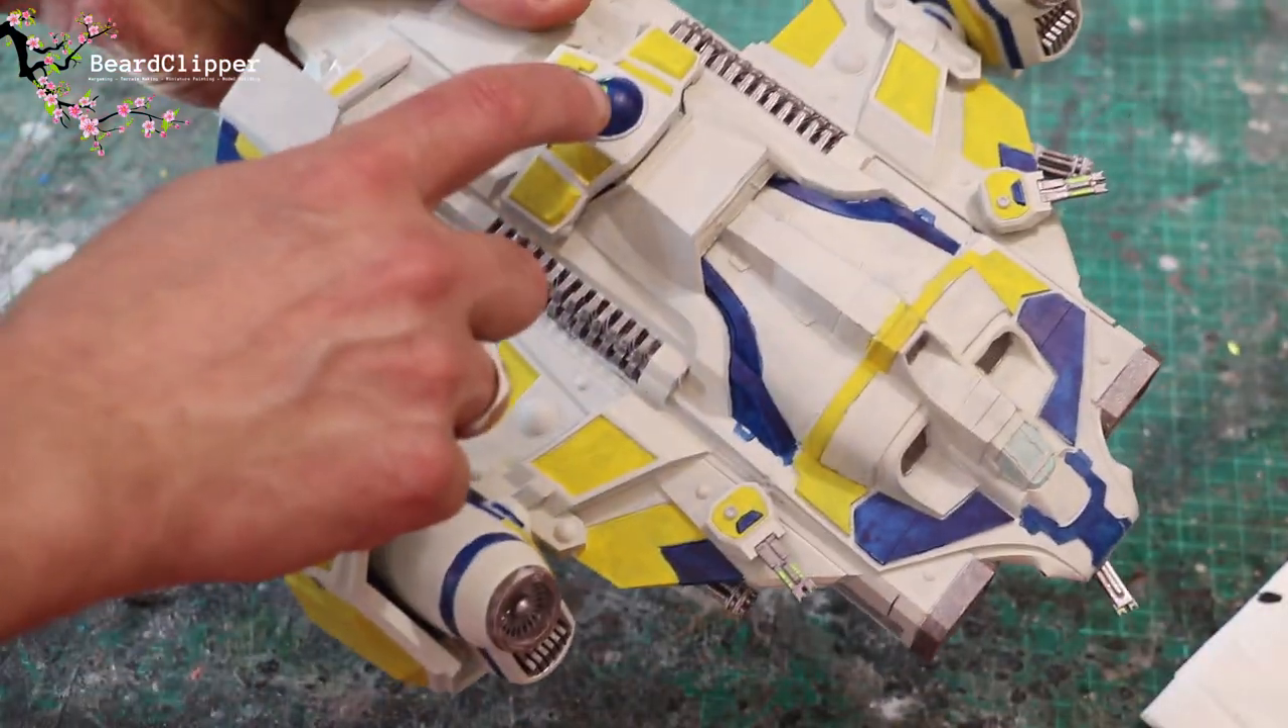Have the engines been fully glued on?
Yes.